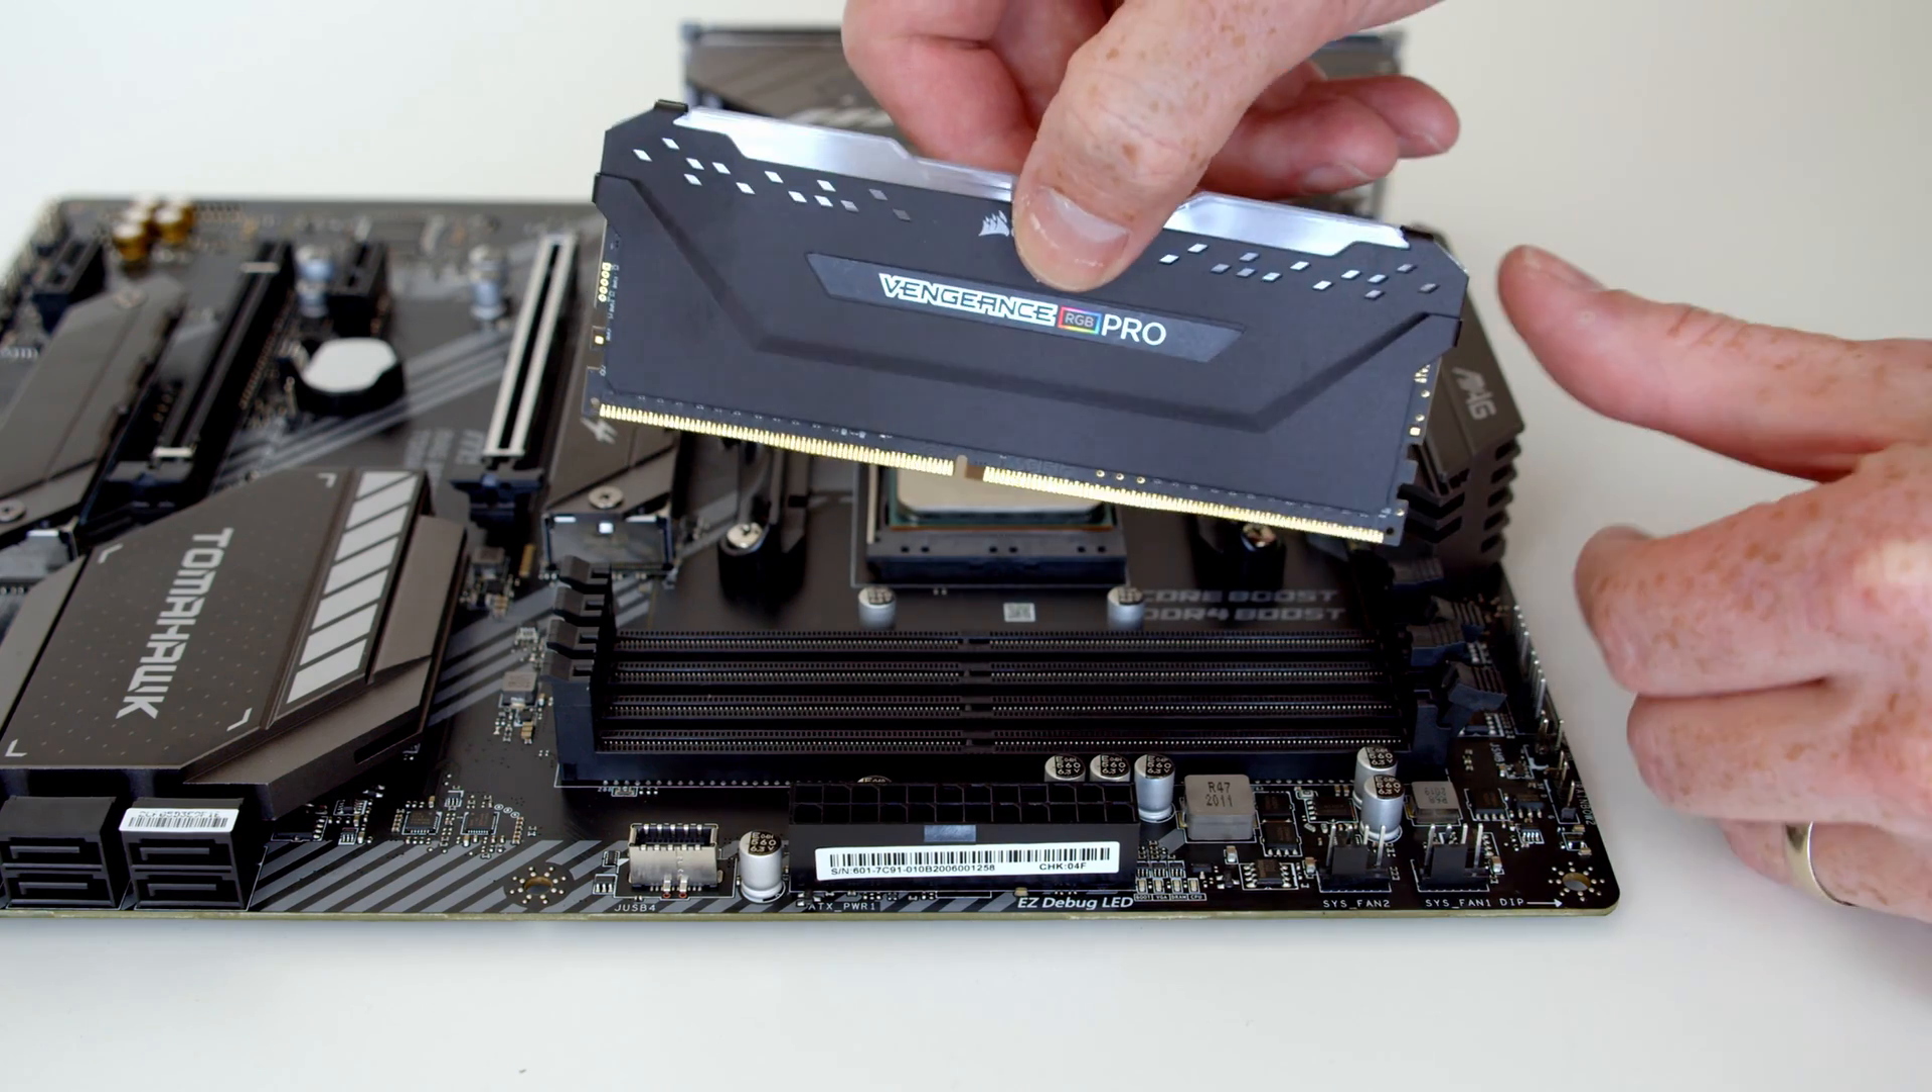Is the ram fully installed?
No.